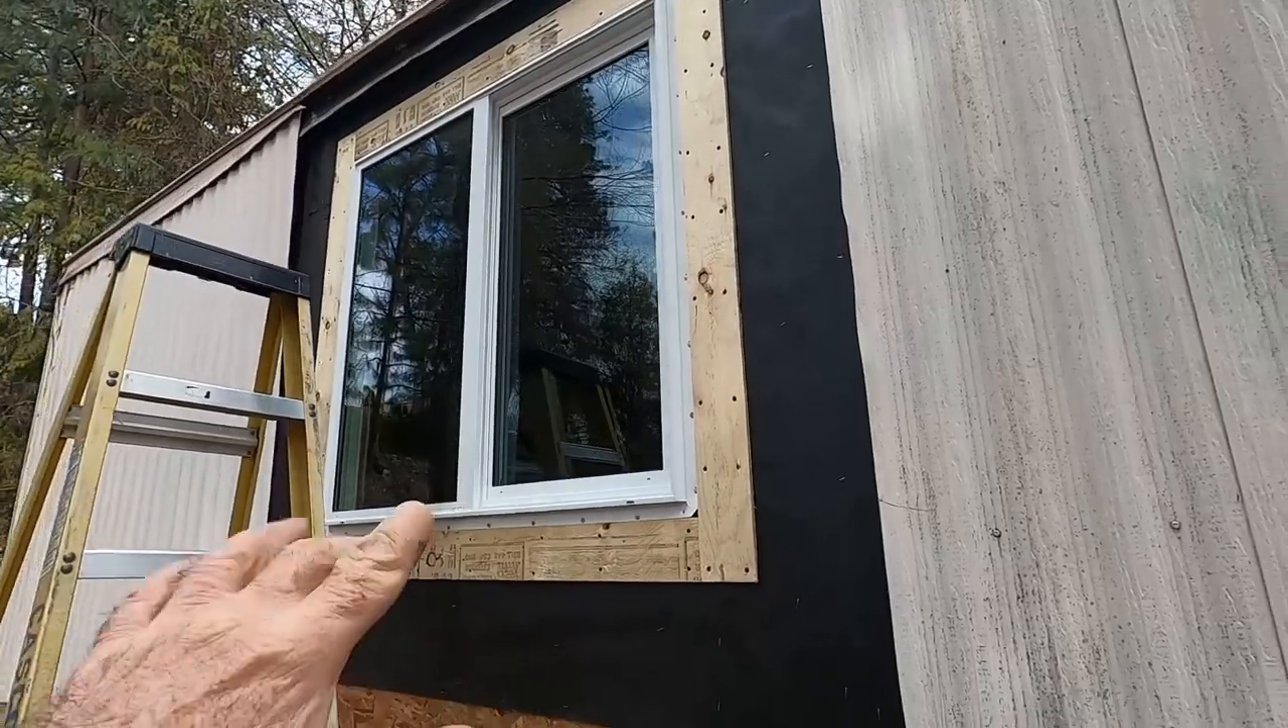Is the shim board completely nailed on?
Yes.